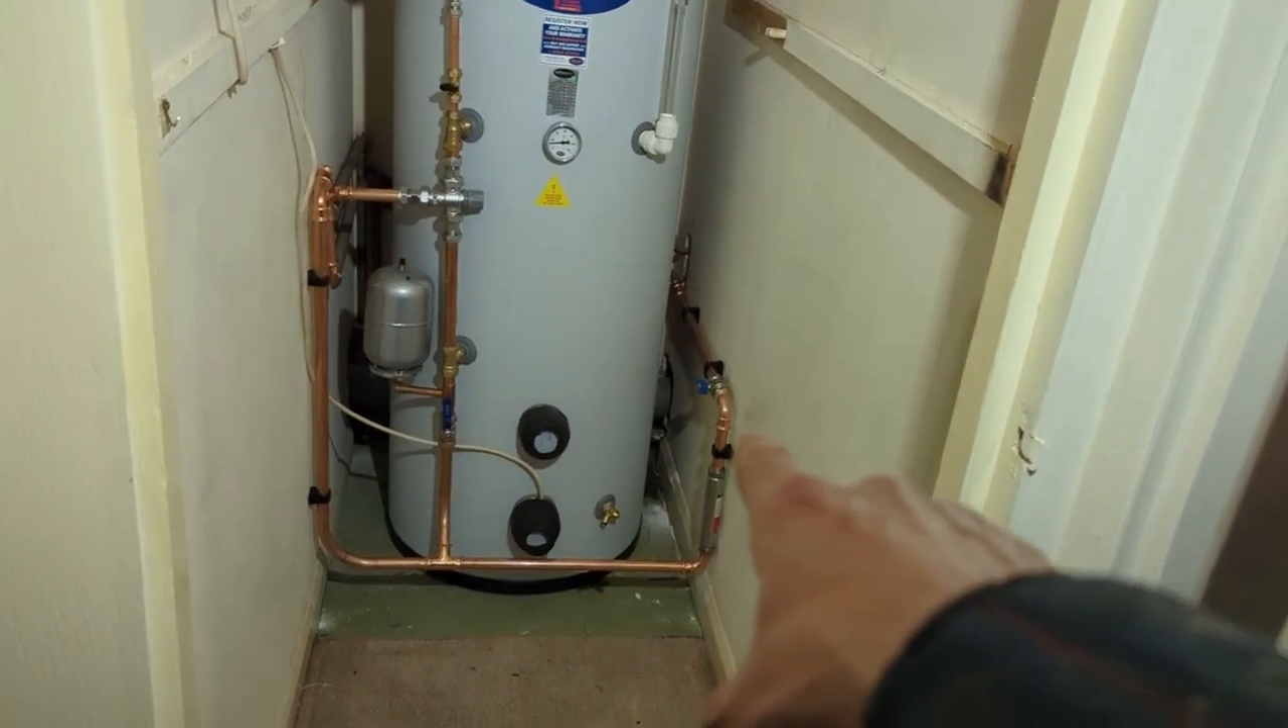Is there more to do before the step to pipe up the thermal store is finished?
No.